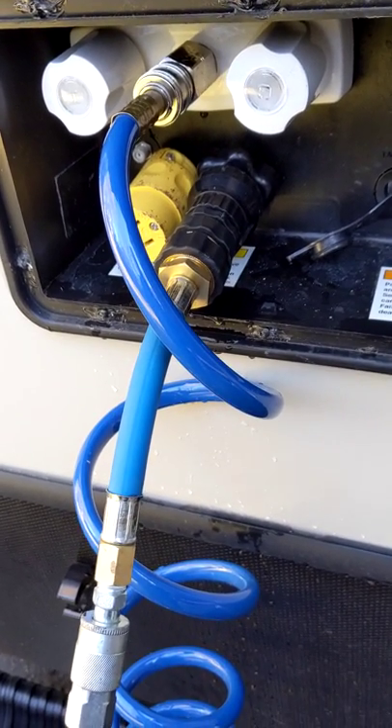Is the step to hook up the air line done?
Yes.